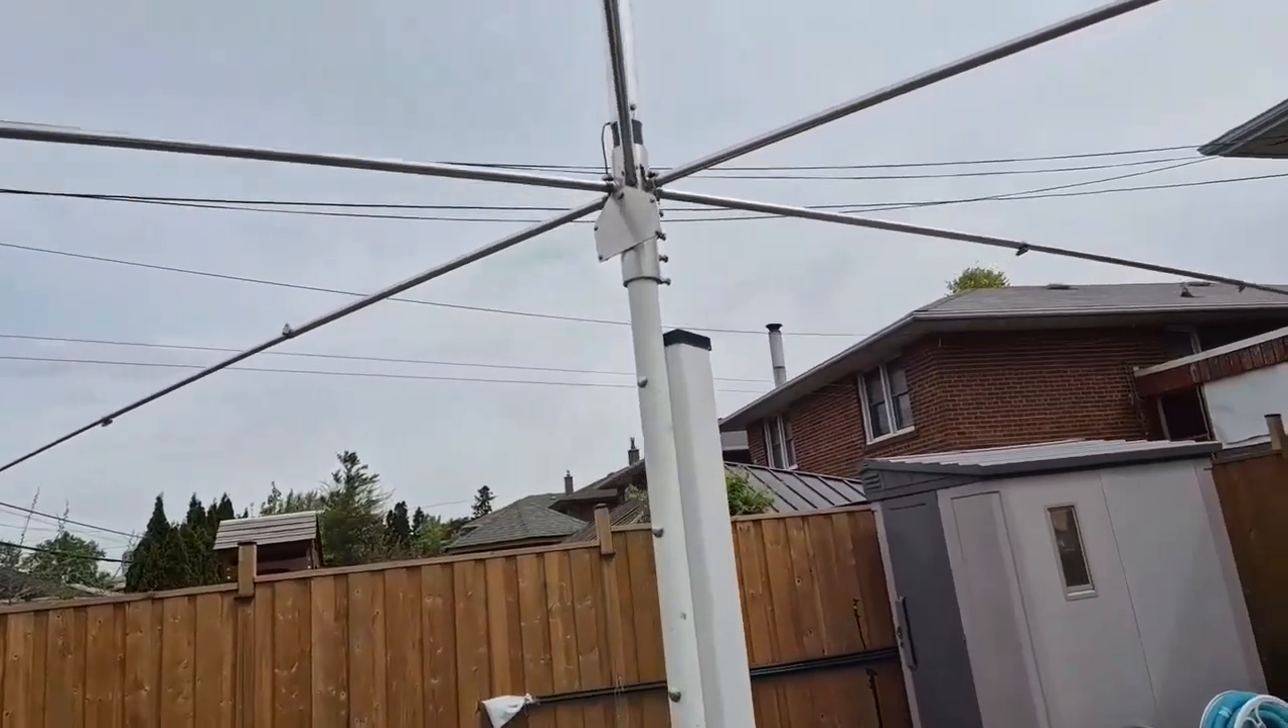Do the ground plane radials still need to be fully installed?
No.